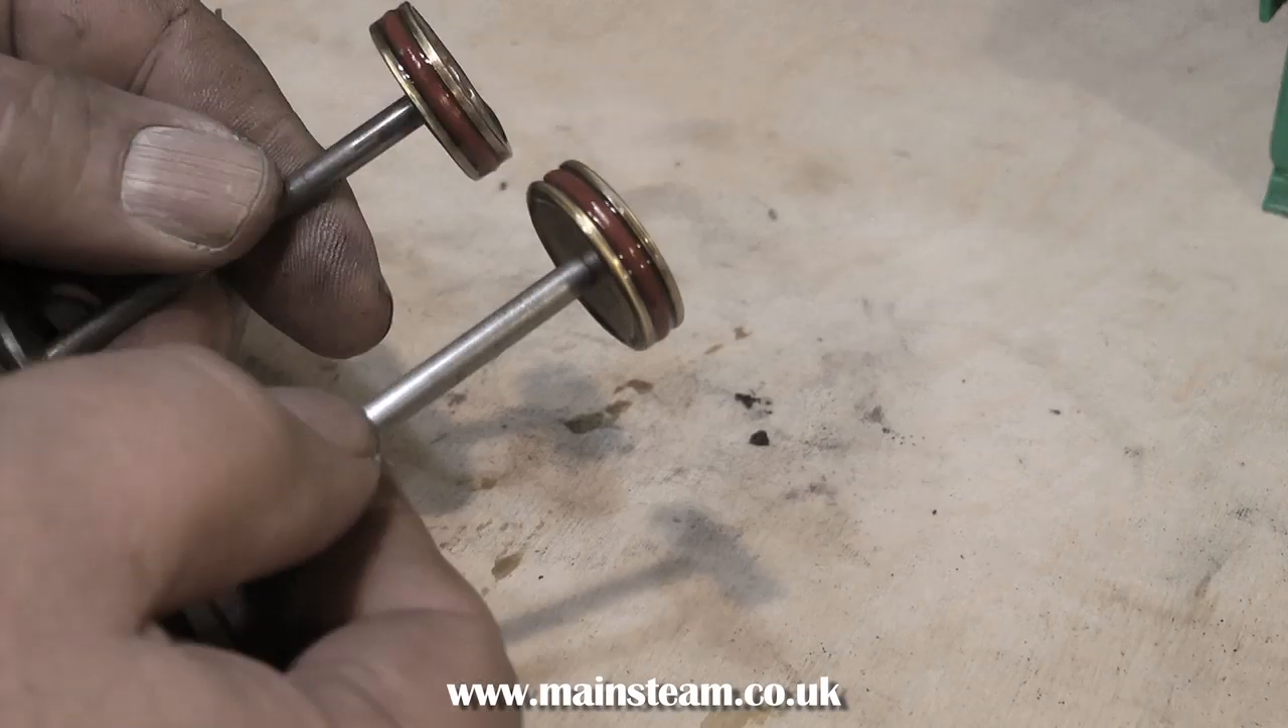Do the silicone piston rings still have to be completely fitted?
No.